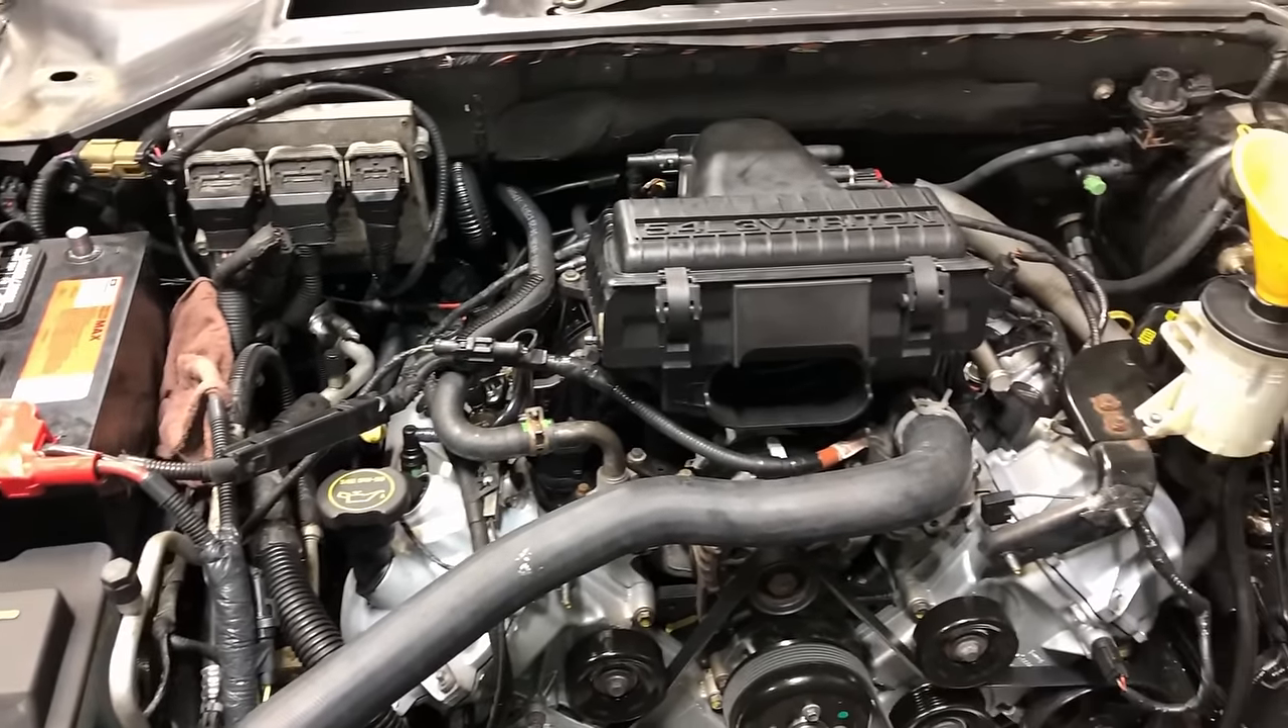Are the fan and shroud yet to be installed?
Yes.